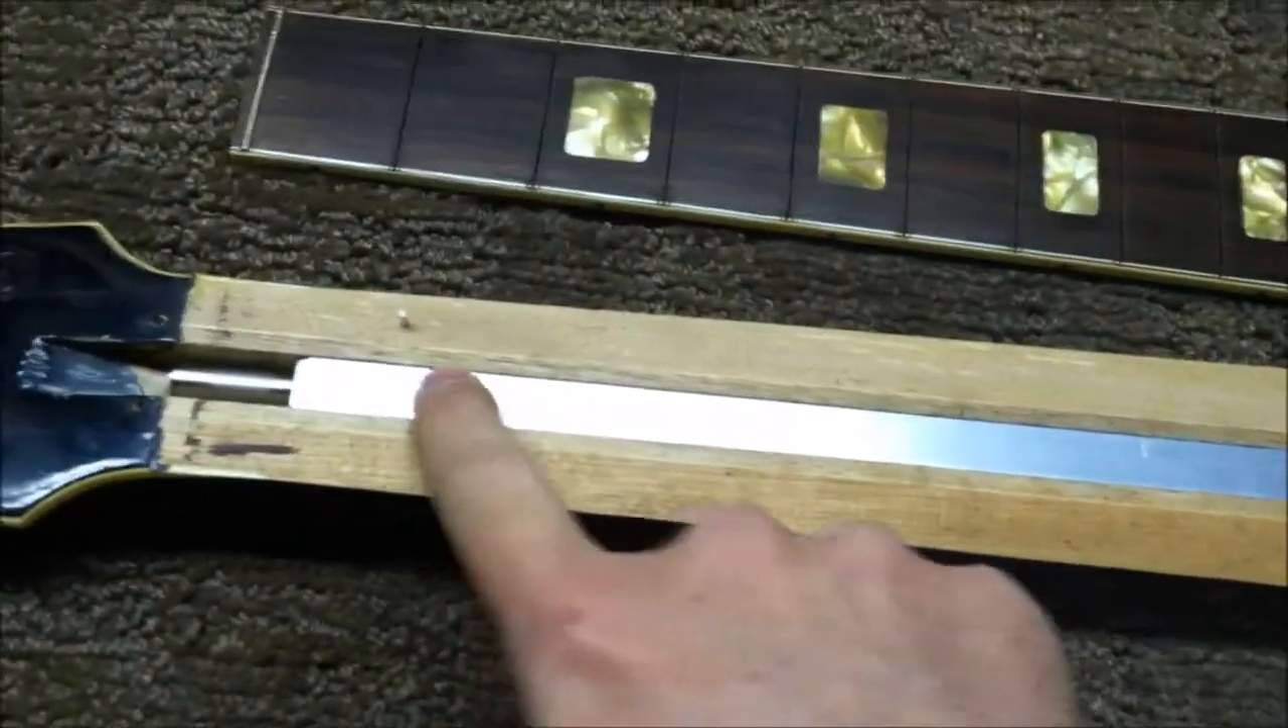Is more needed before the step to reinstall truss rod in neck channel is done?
No.